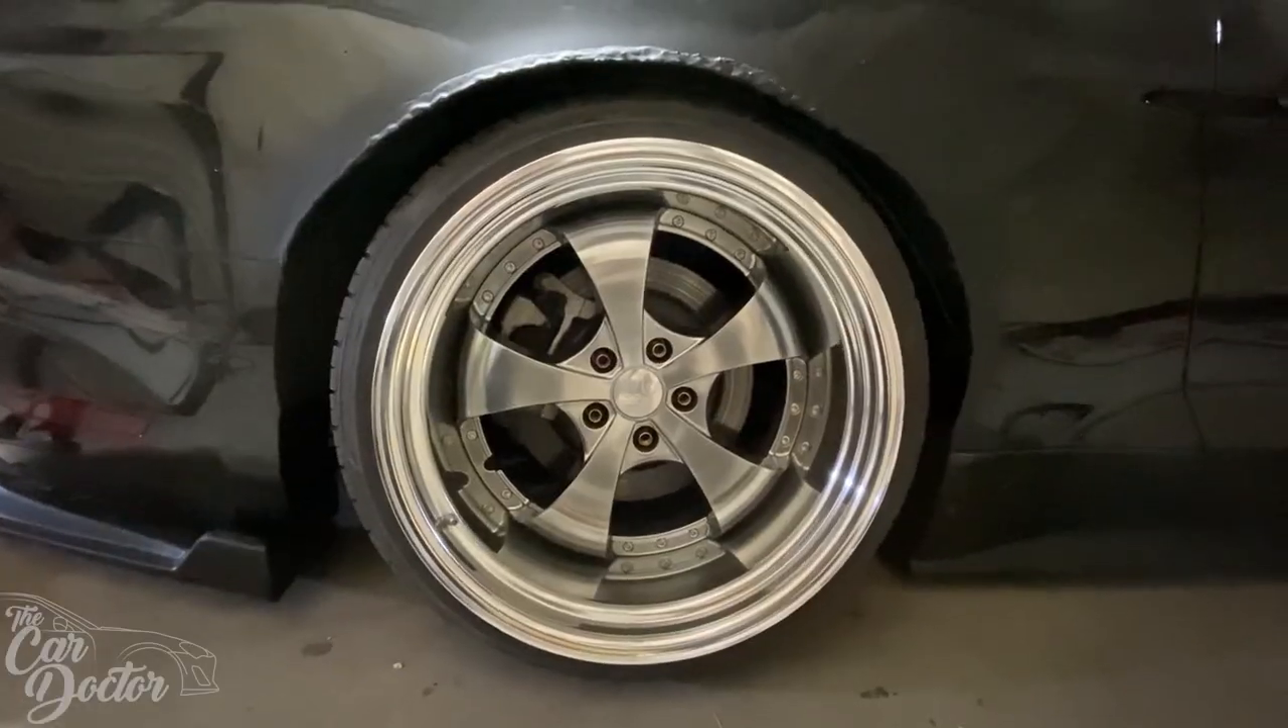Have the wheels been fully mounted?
Yes.